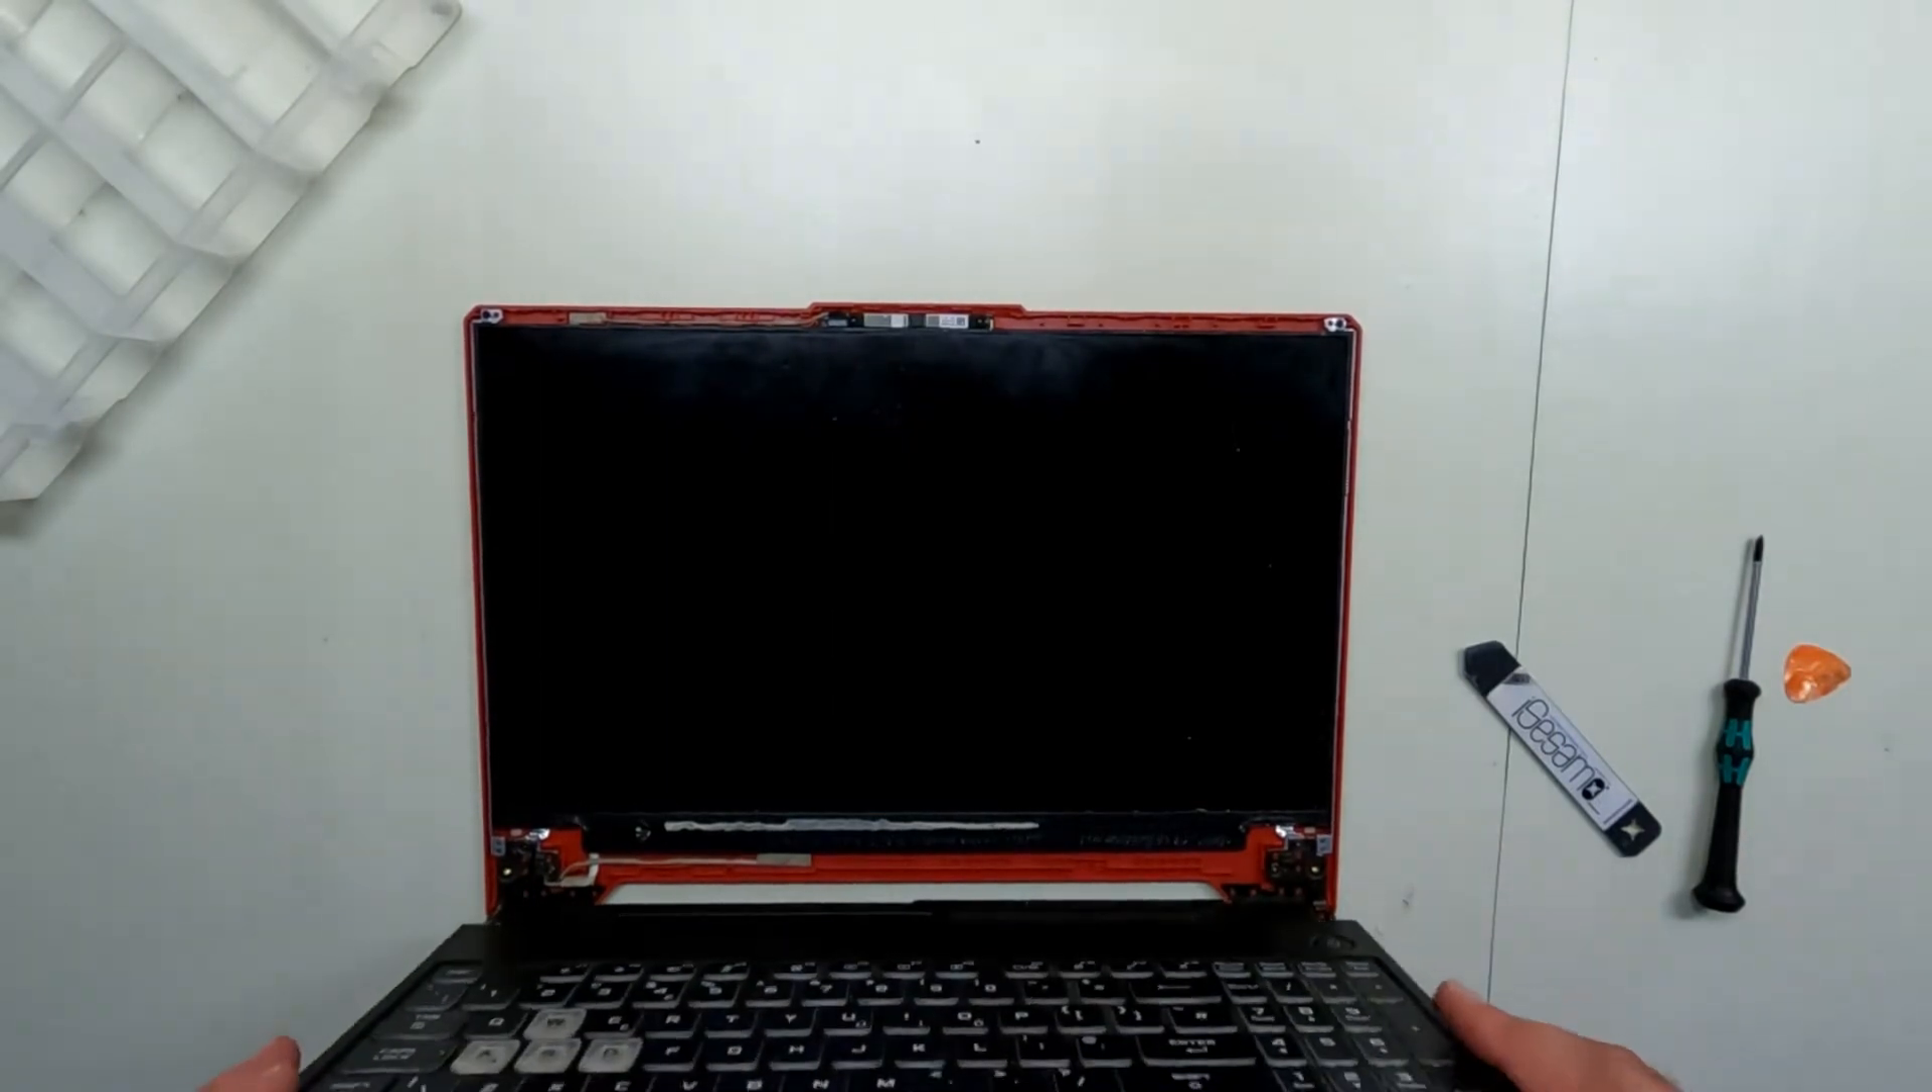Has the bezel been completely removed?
Yes.